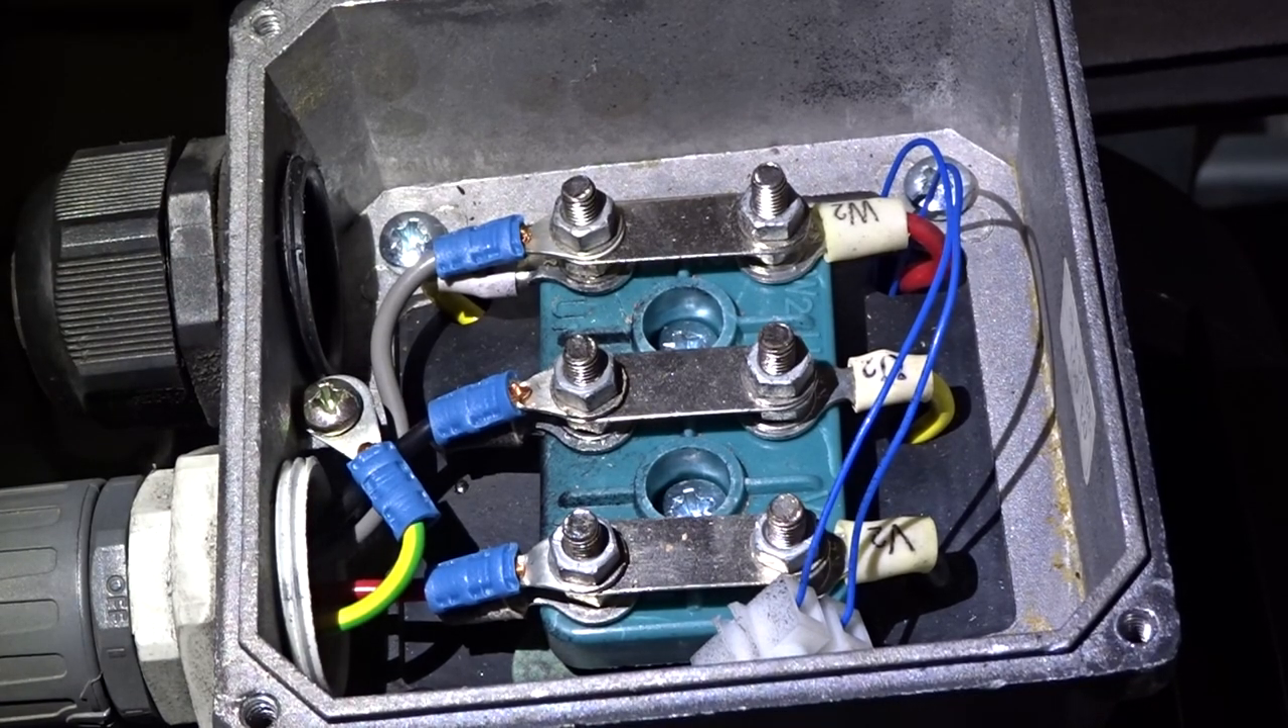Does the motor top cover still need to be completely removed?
No.